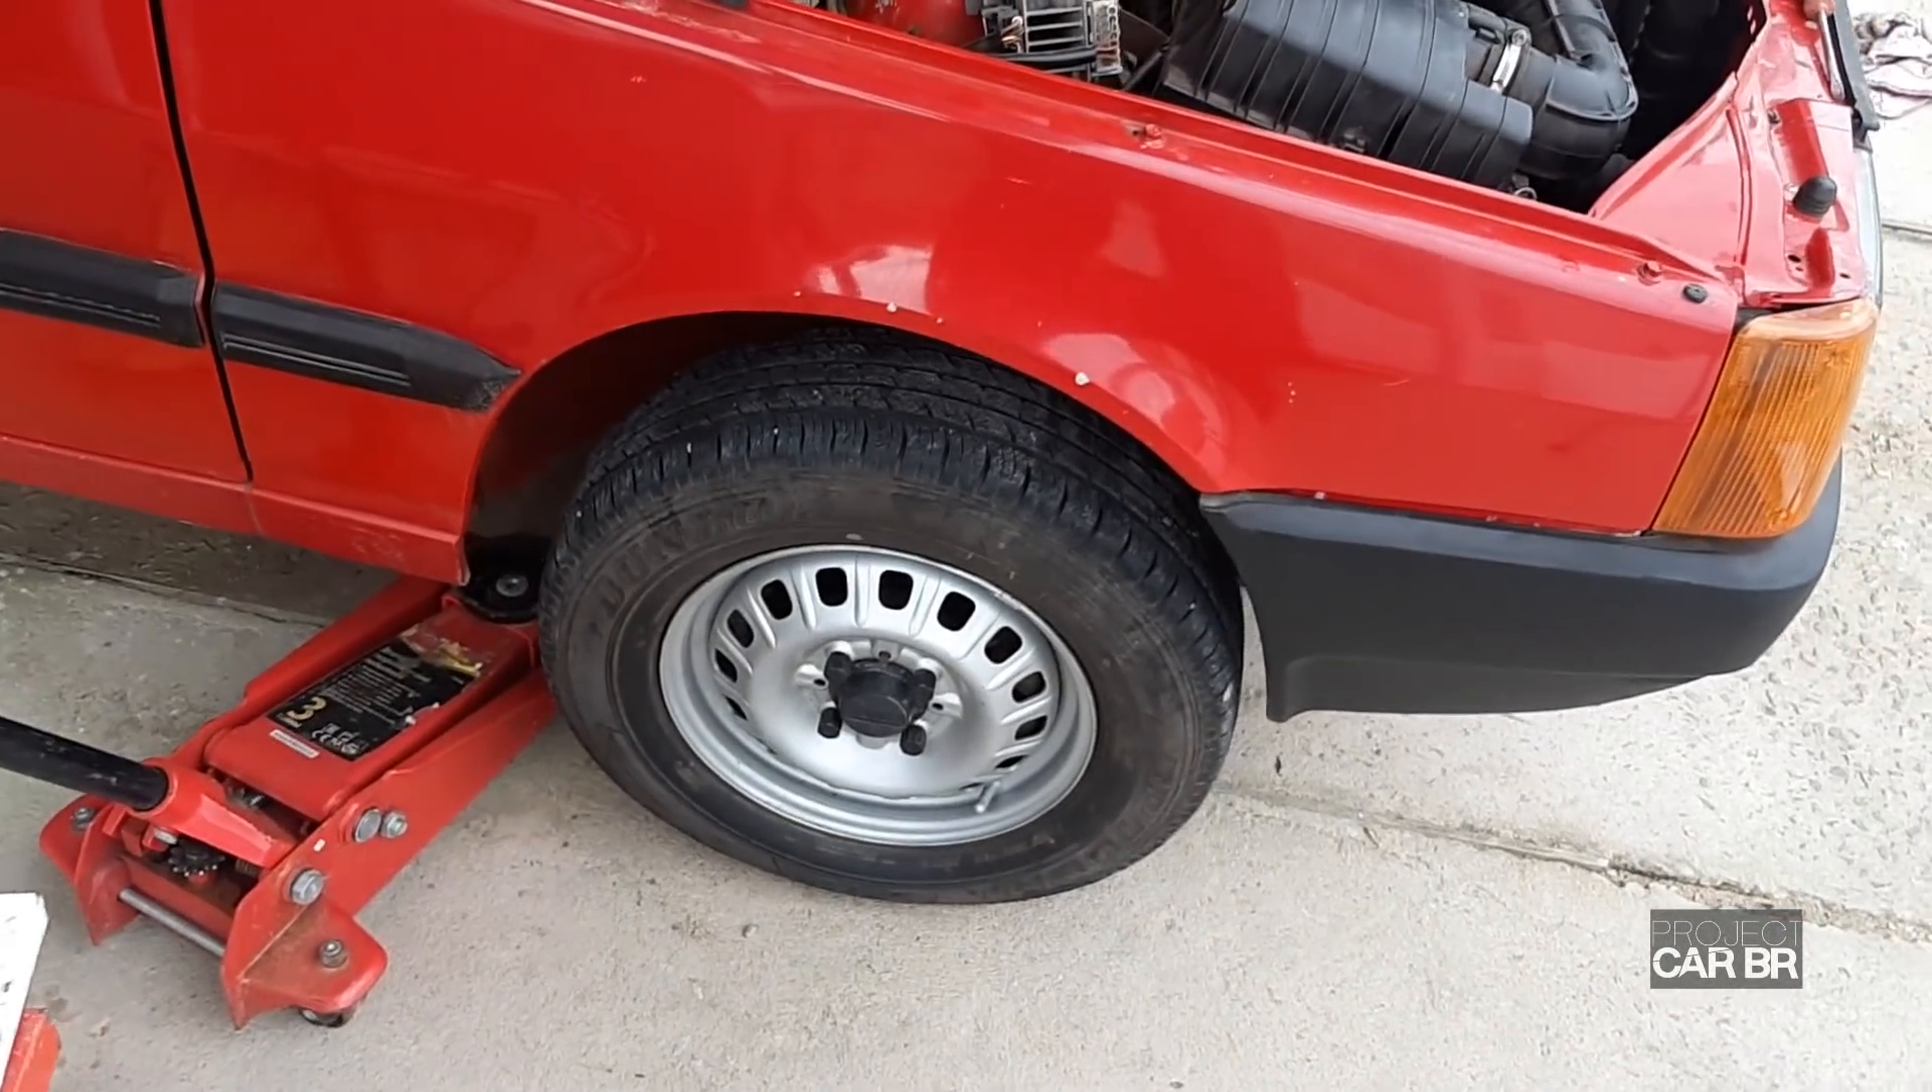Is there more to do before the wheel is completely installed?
No.